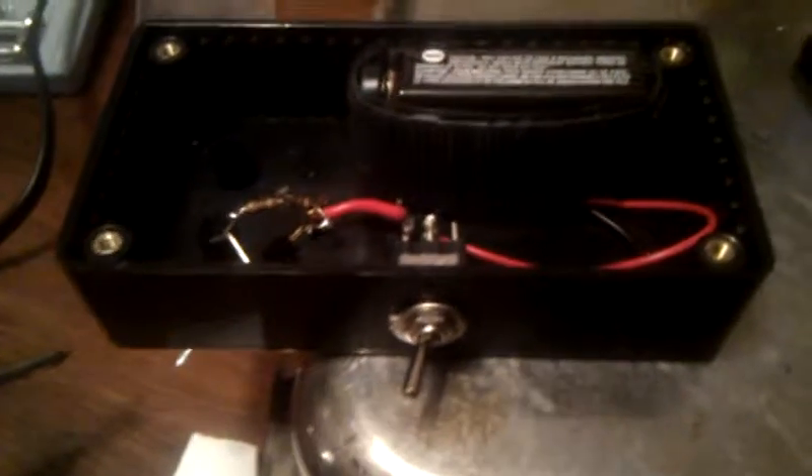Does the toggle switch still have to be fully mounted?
No.